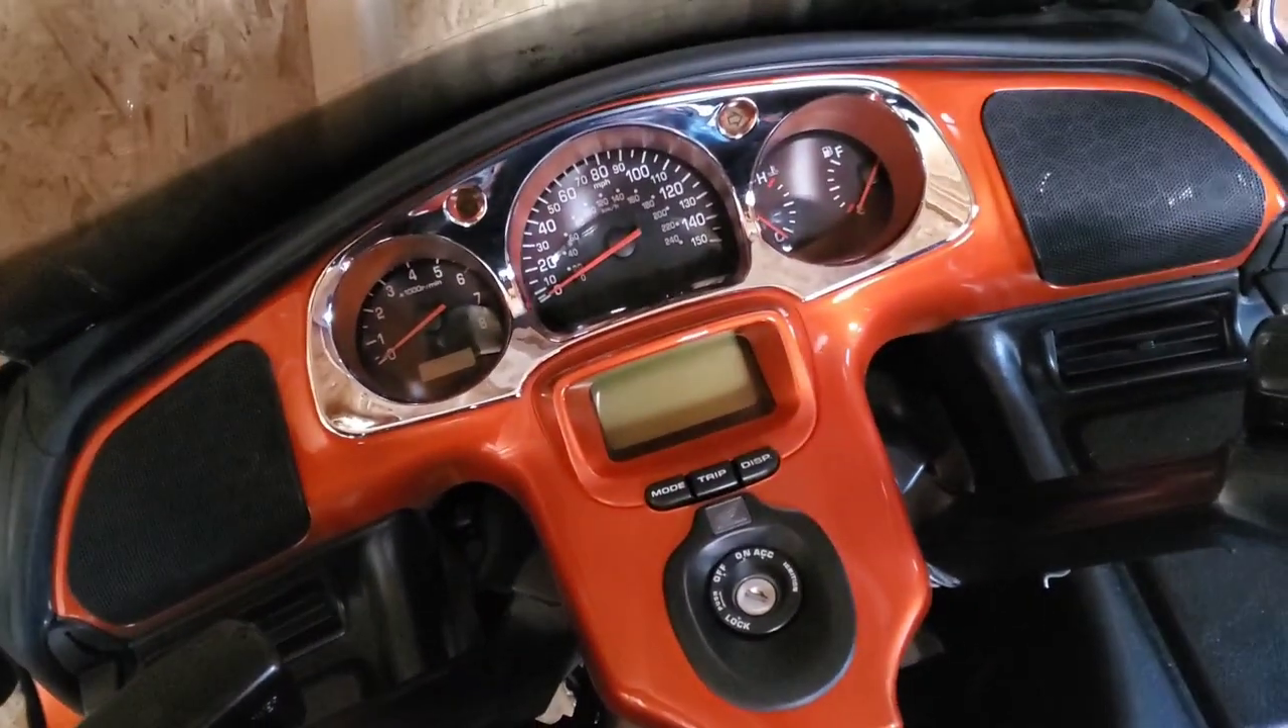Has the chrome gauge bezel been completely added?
Yes.